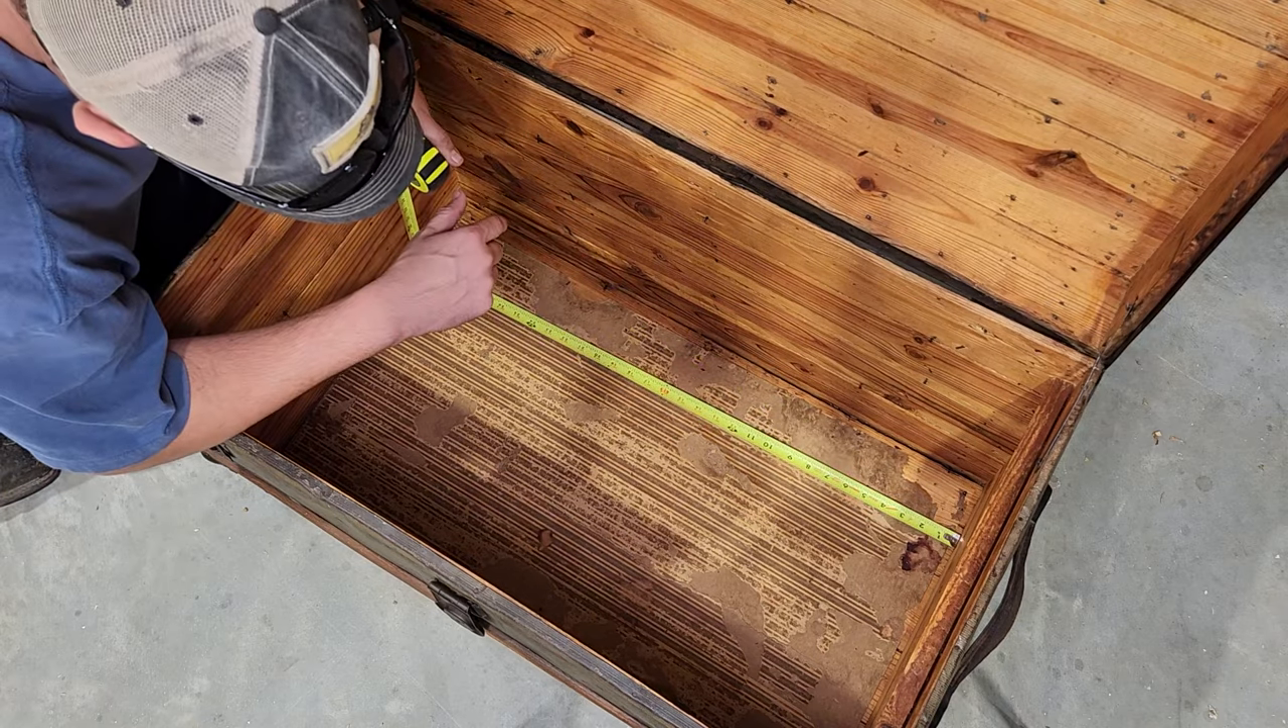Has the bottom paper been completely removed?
No.